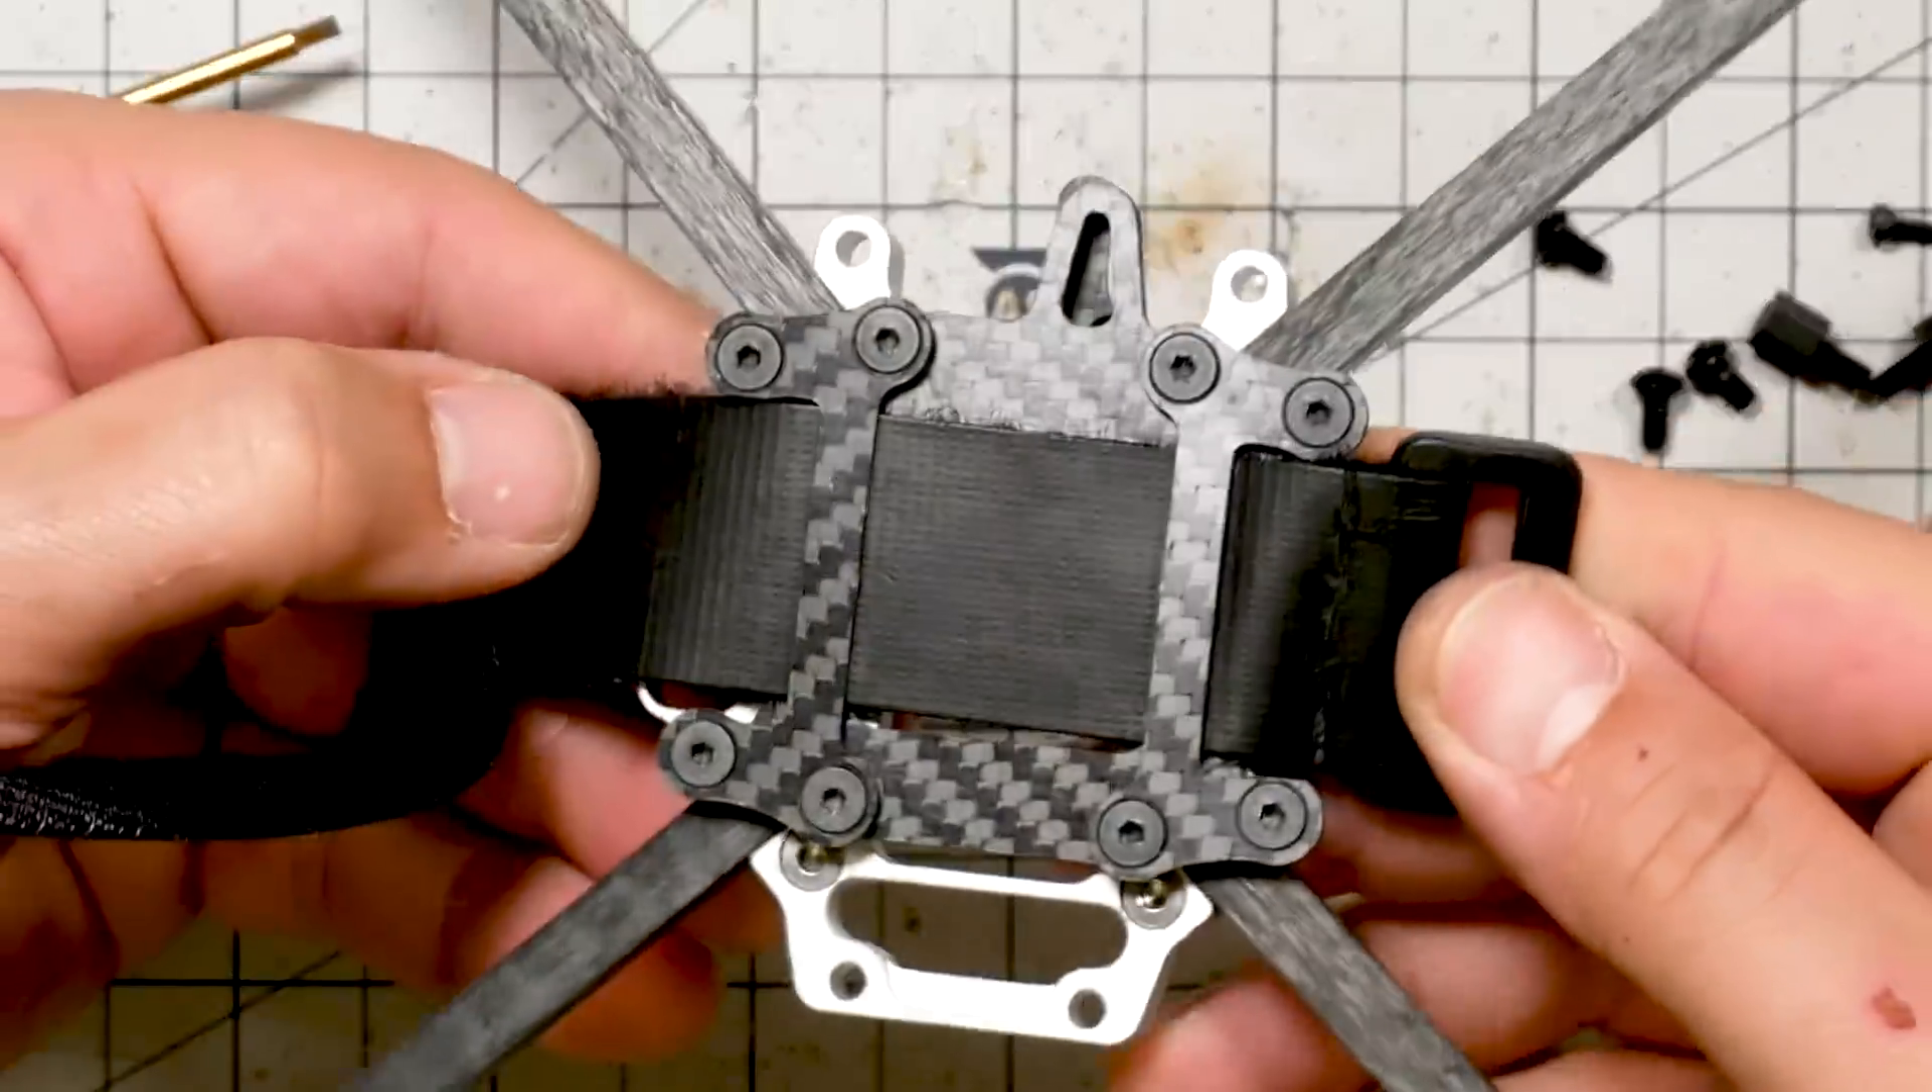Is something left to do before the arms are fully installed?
No.